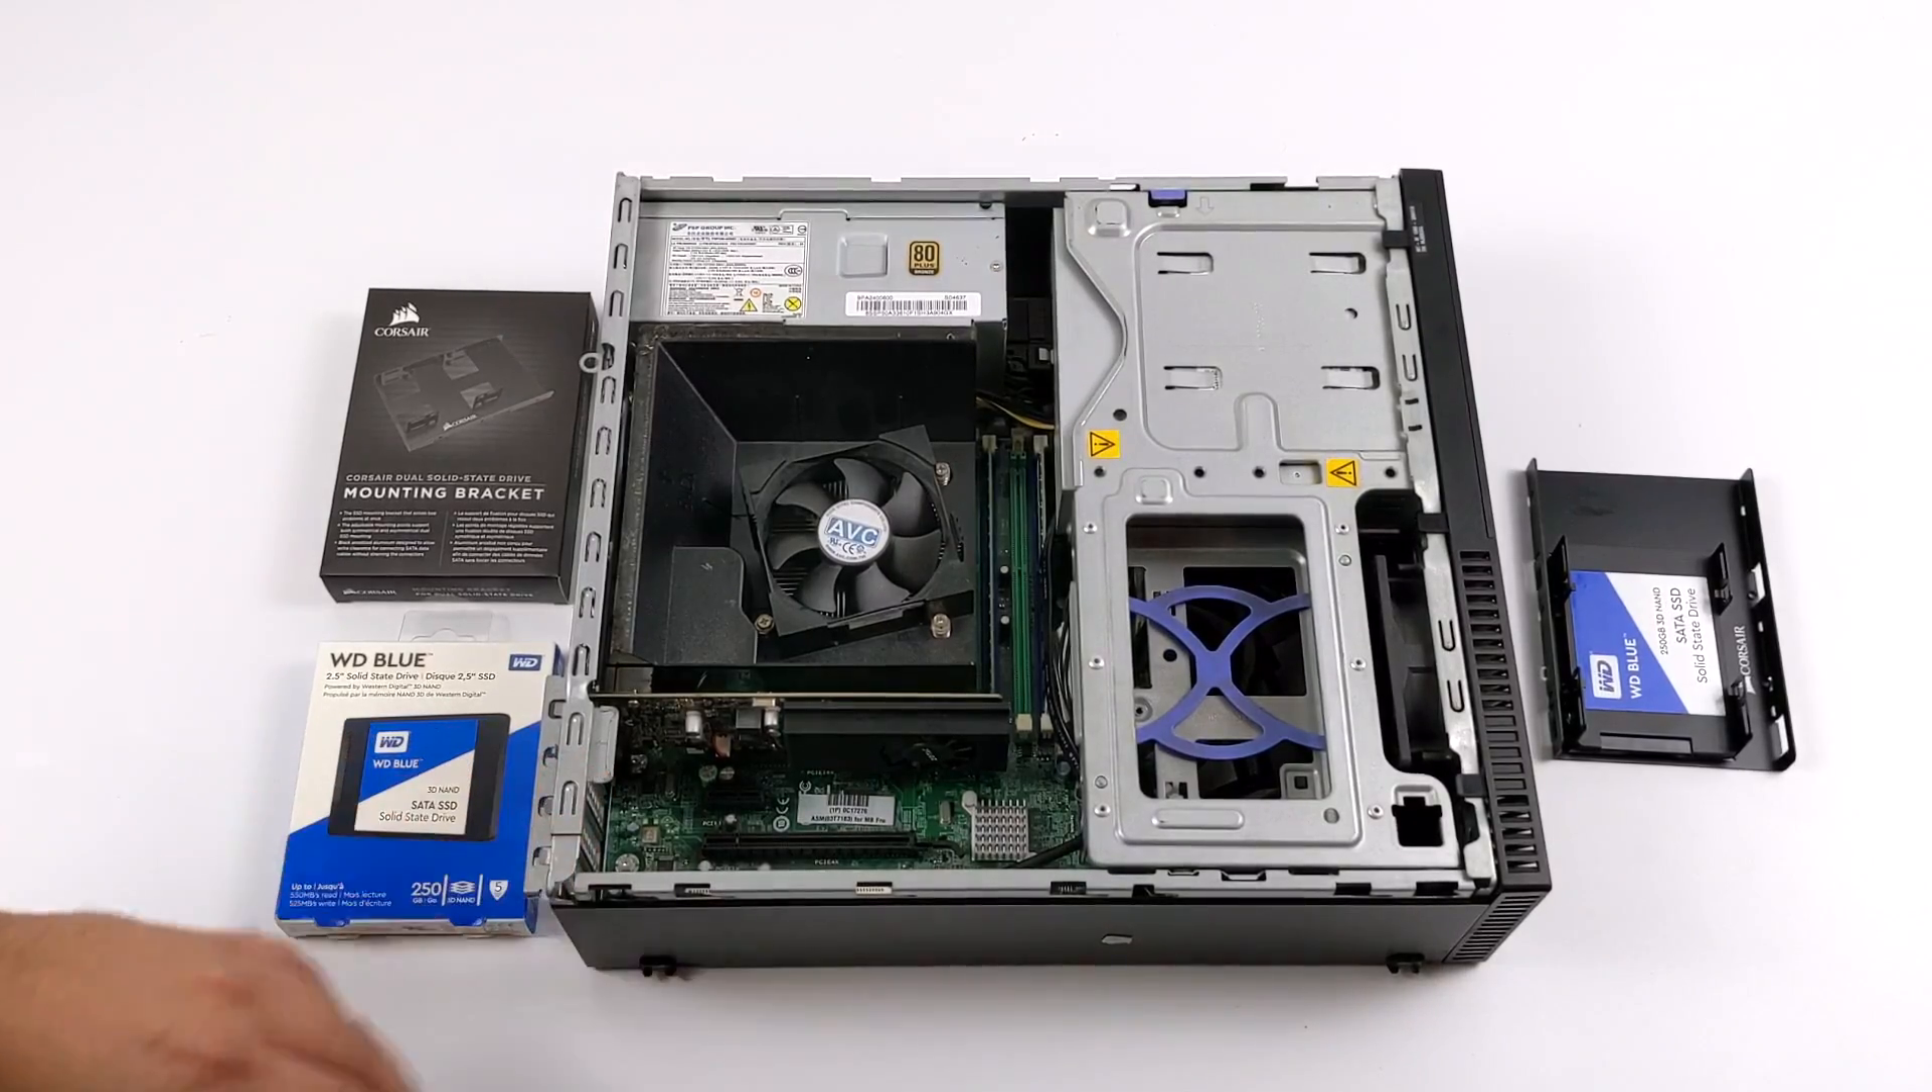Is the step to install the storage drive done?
No.